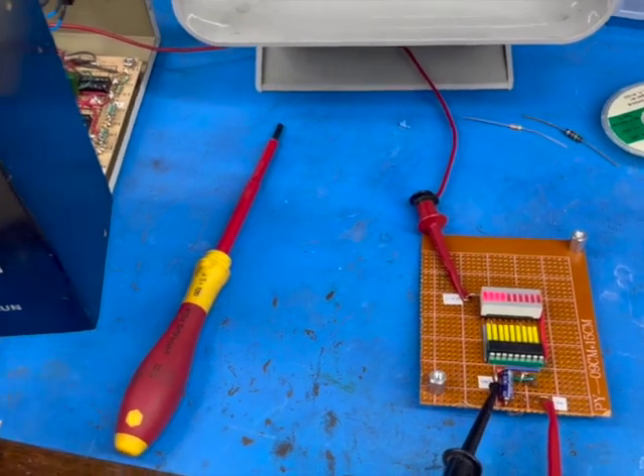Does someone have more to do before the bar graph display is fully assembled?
No.